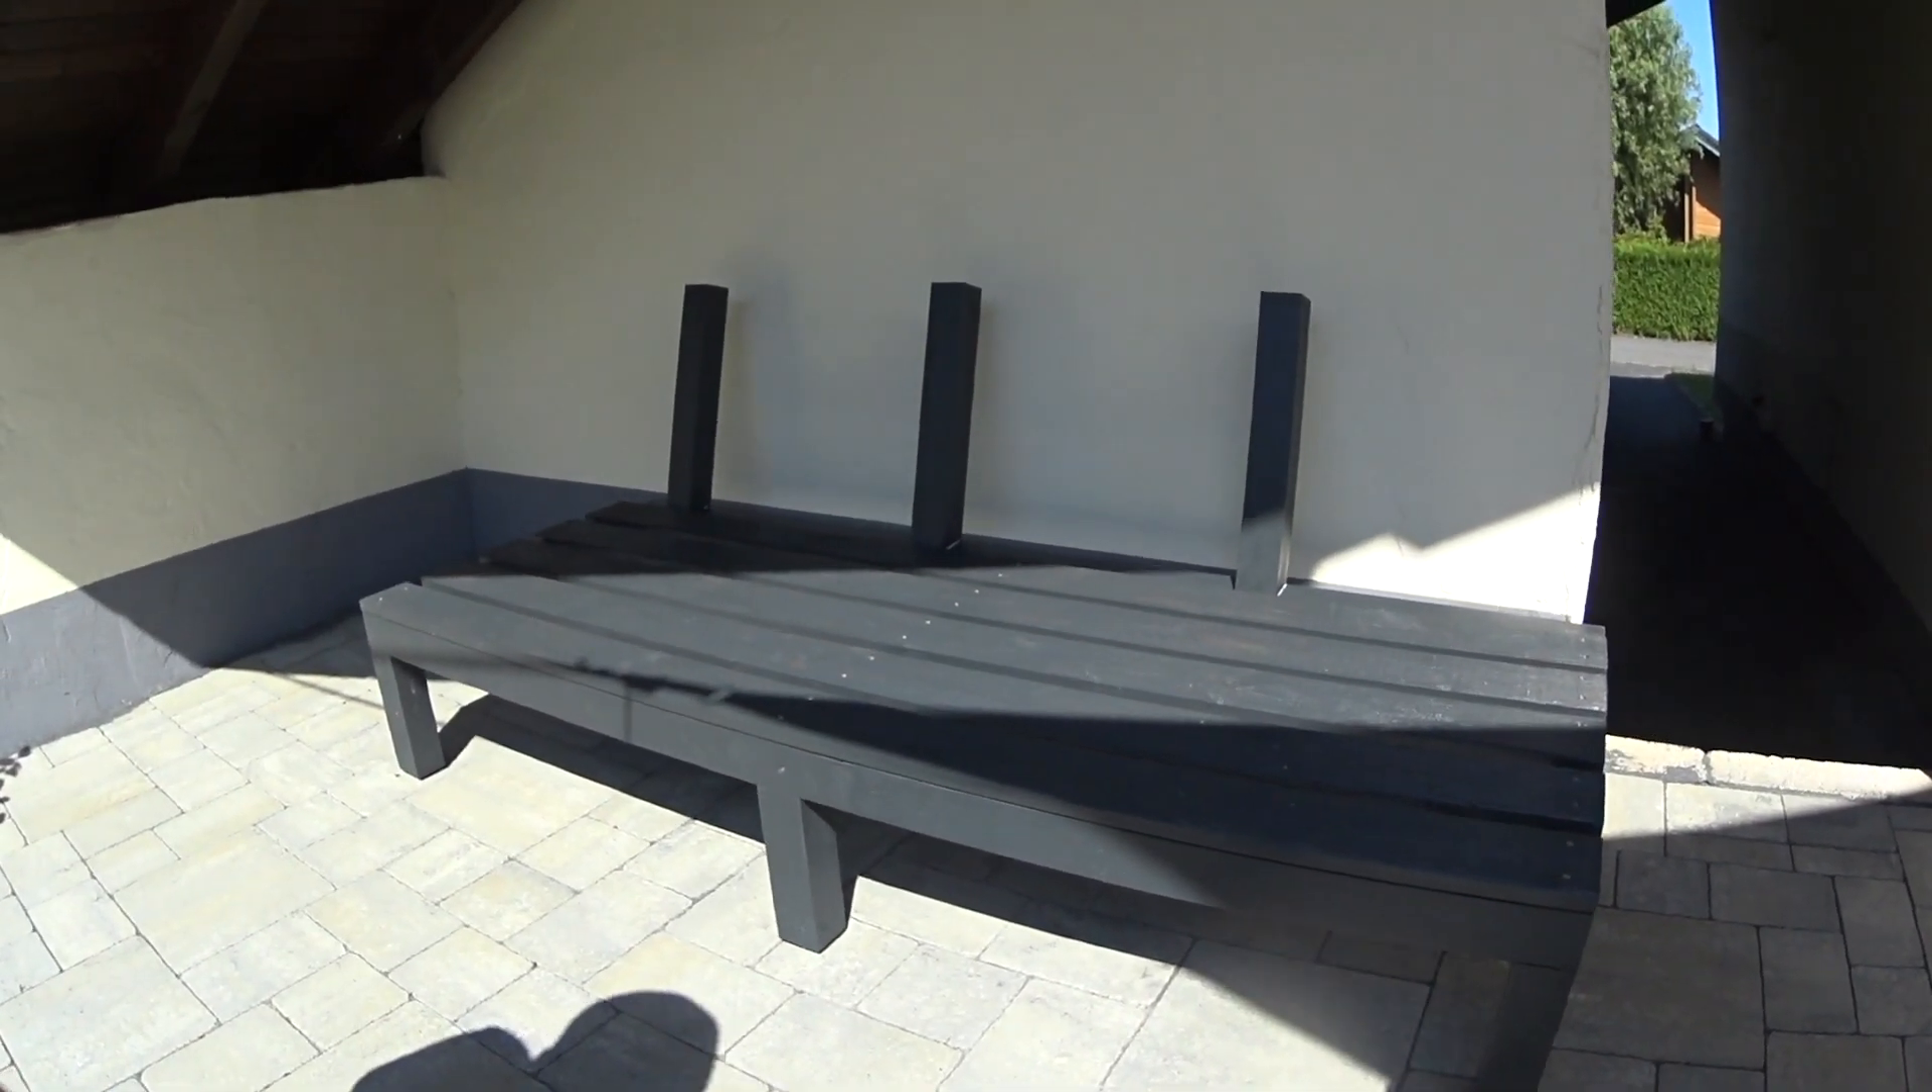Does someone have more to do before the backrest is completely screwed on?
Yes.